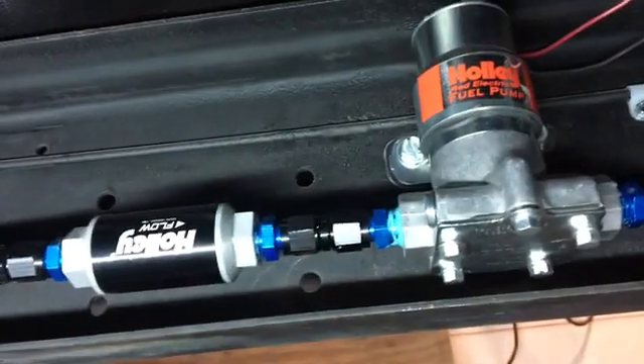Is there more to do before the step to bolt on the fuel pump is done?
No.